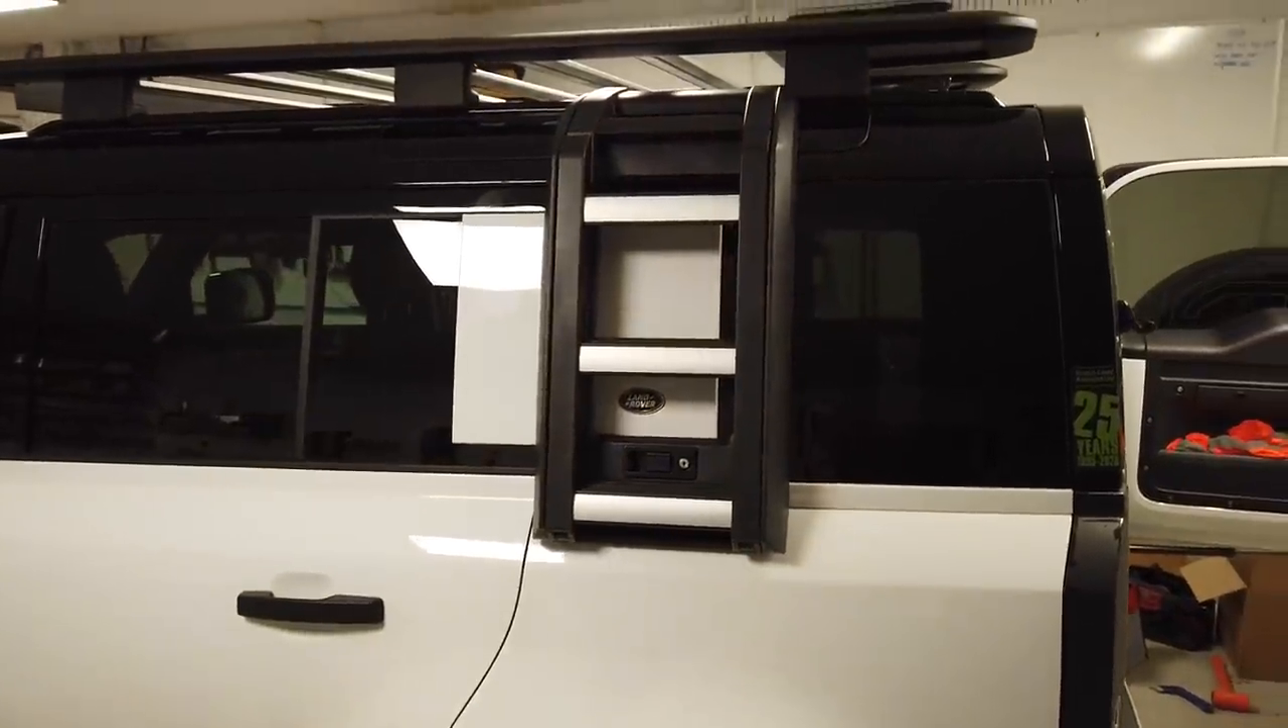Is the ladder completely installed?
Yes.